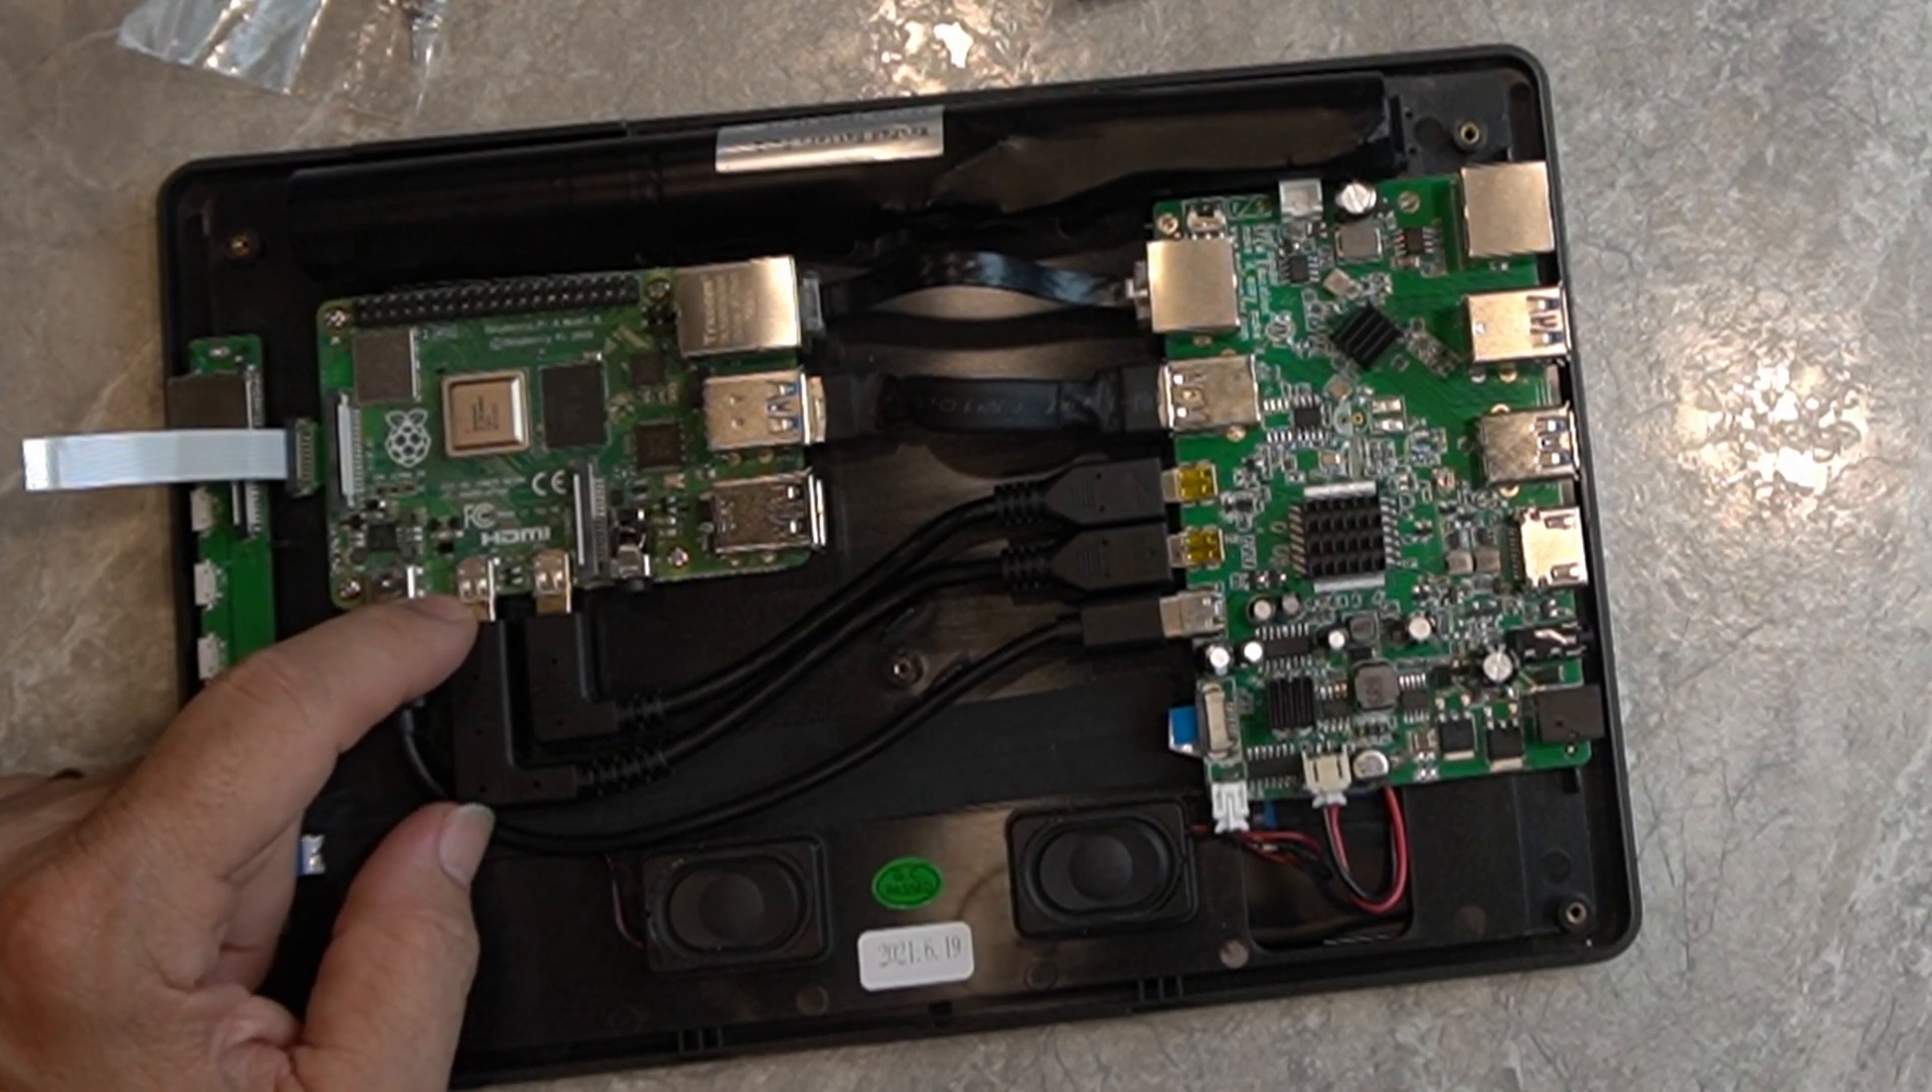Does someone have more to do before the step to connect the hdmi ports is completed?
No.